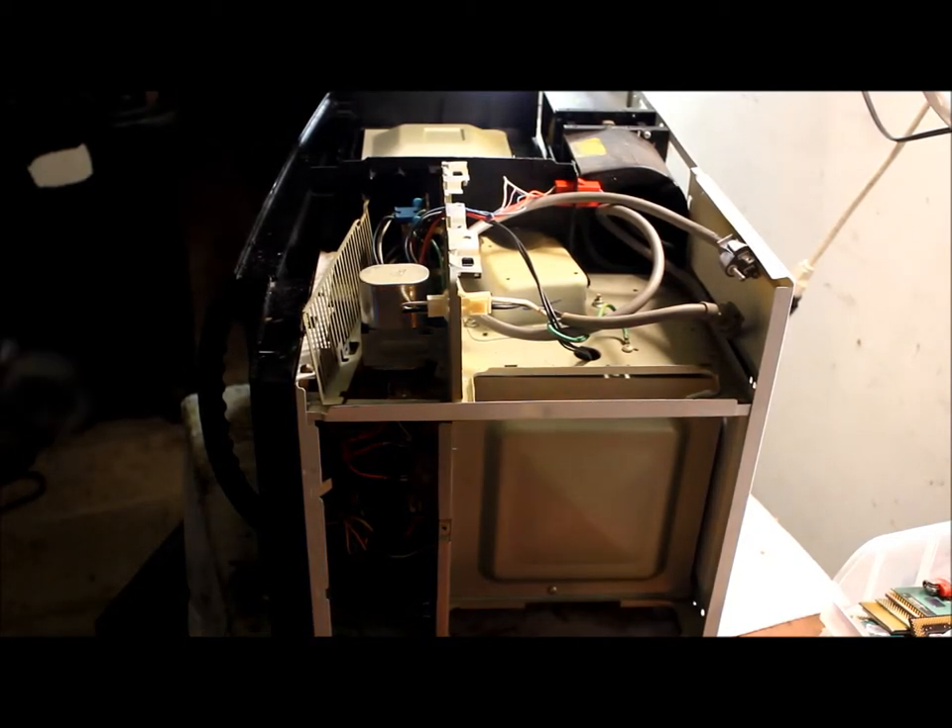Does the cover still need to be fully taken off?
No.